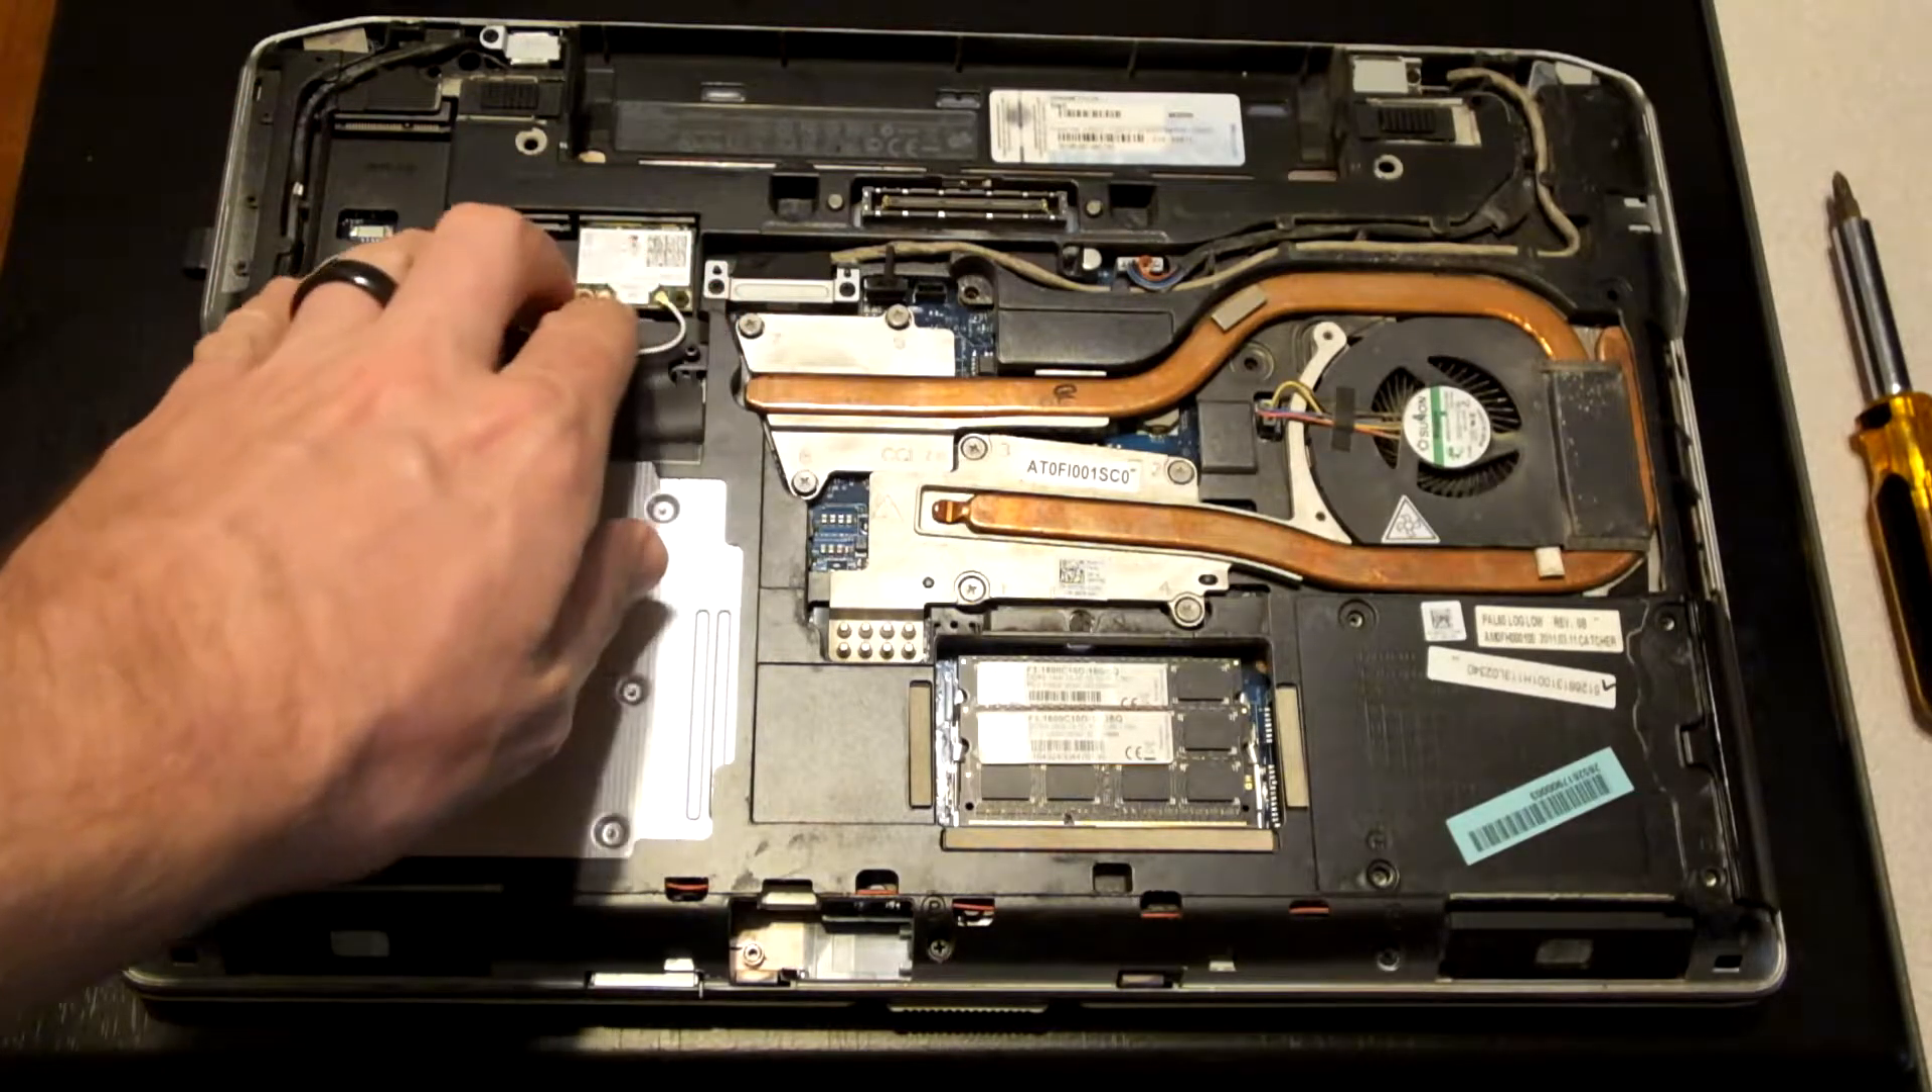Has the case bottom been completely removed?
Yes.